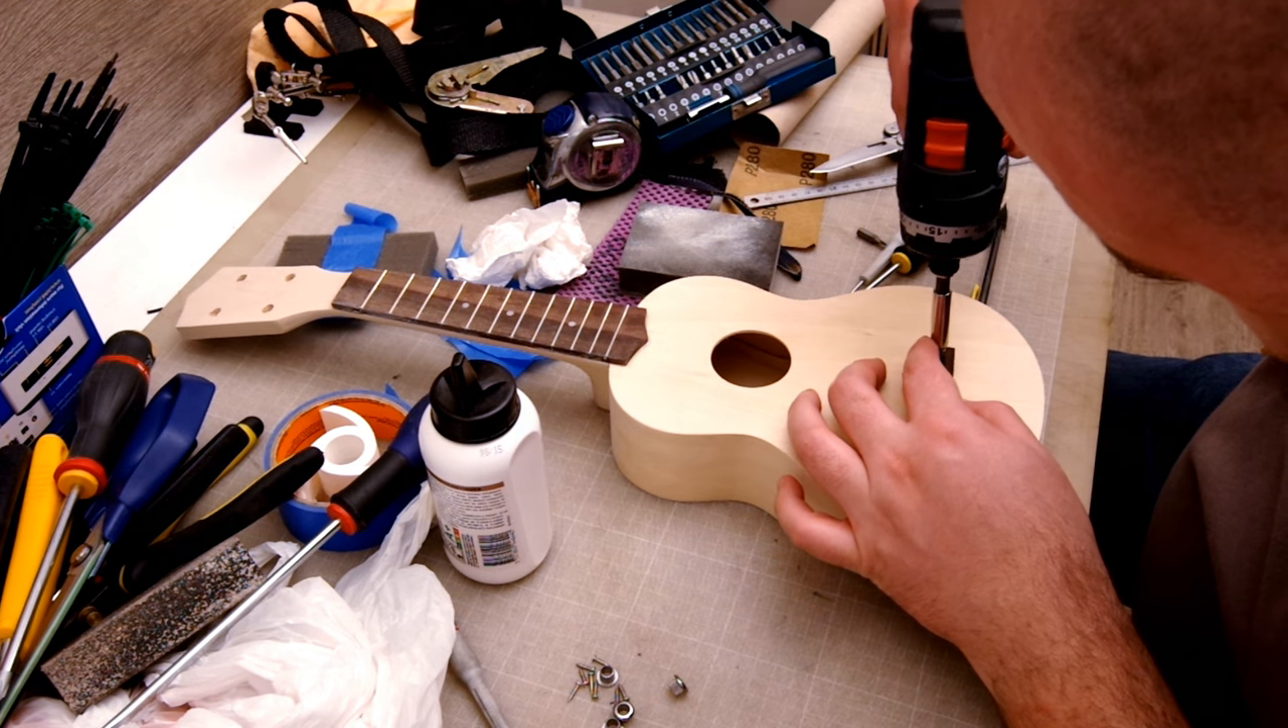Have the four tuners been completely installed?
No.